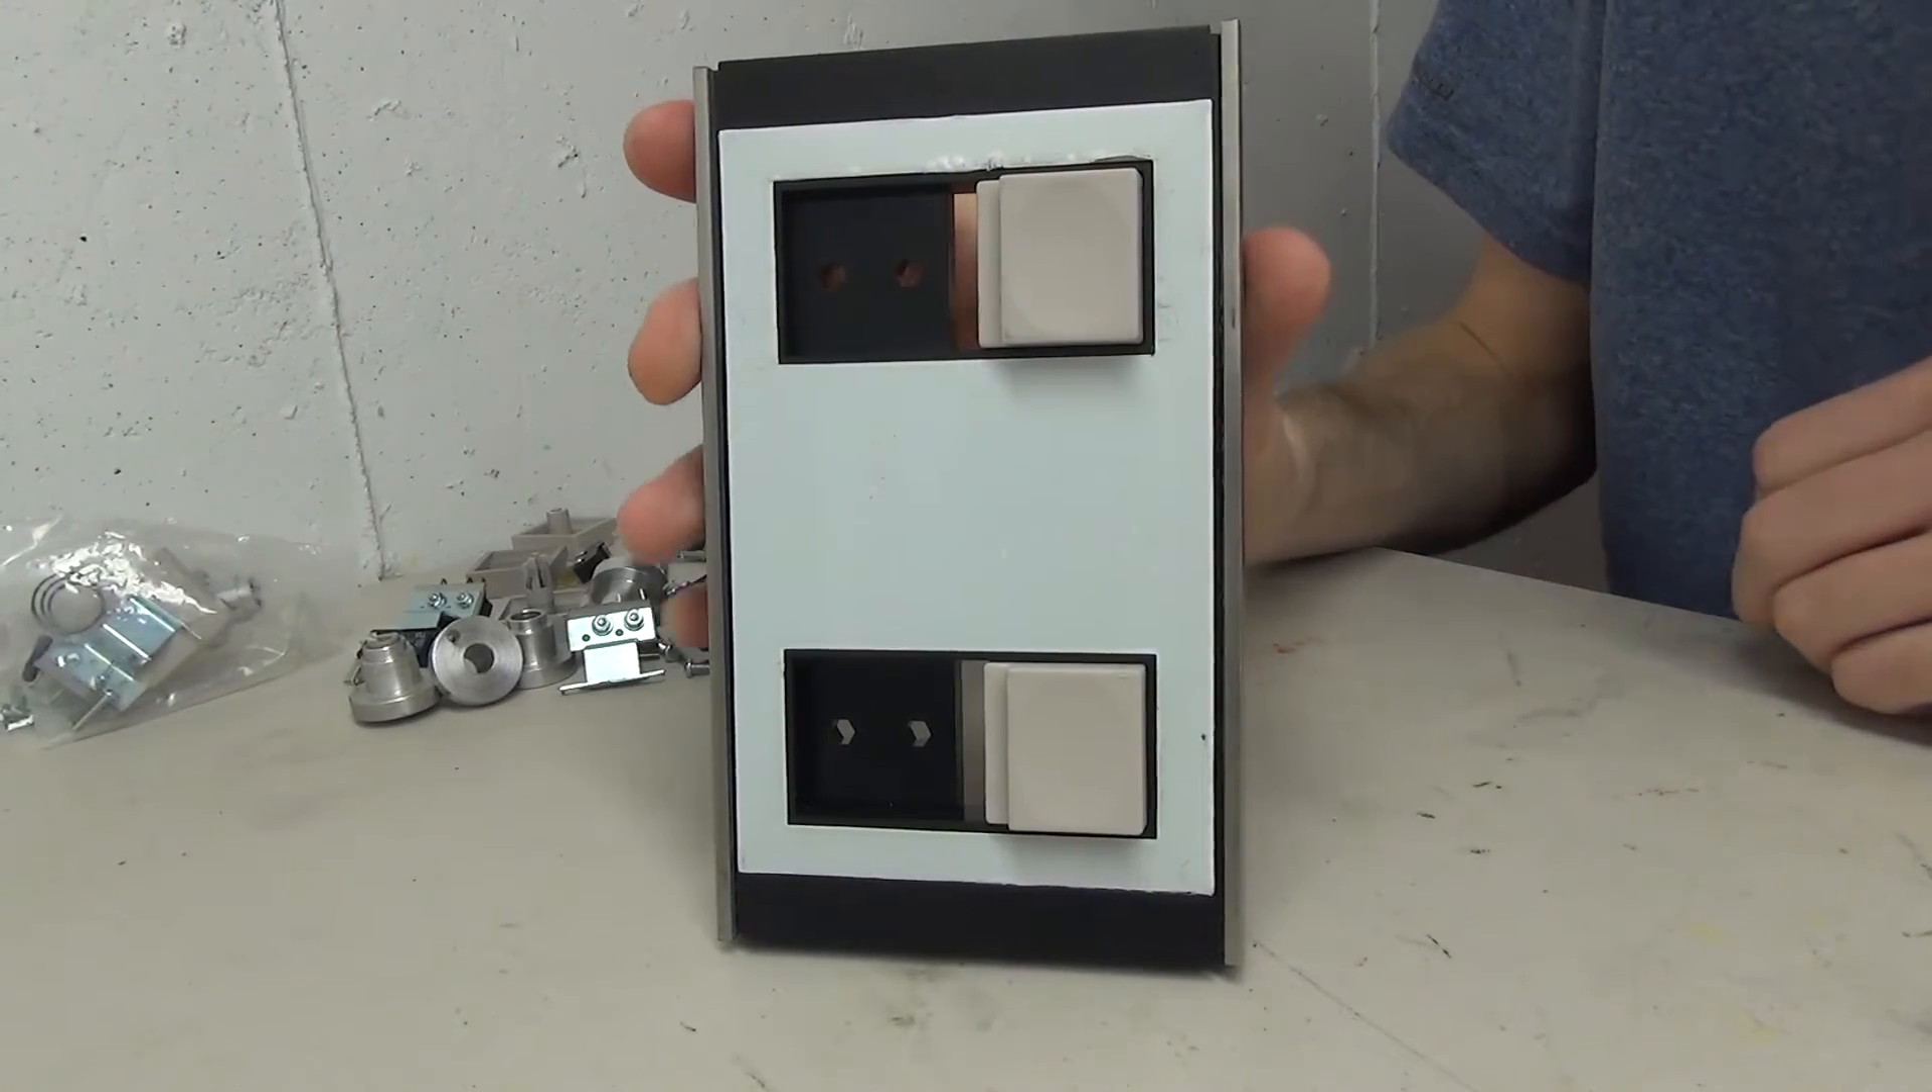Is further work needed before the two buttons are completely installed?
No.